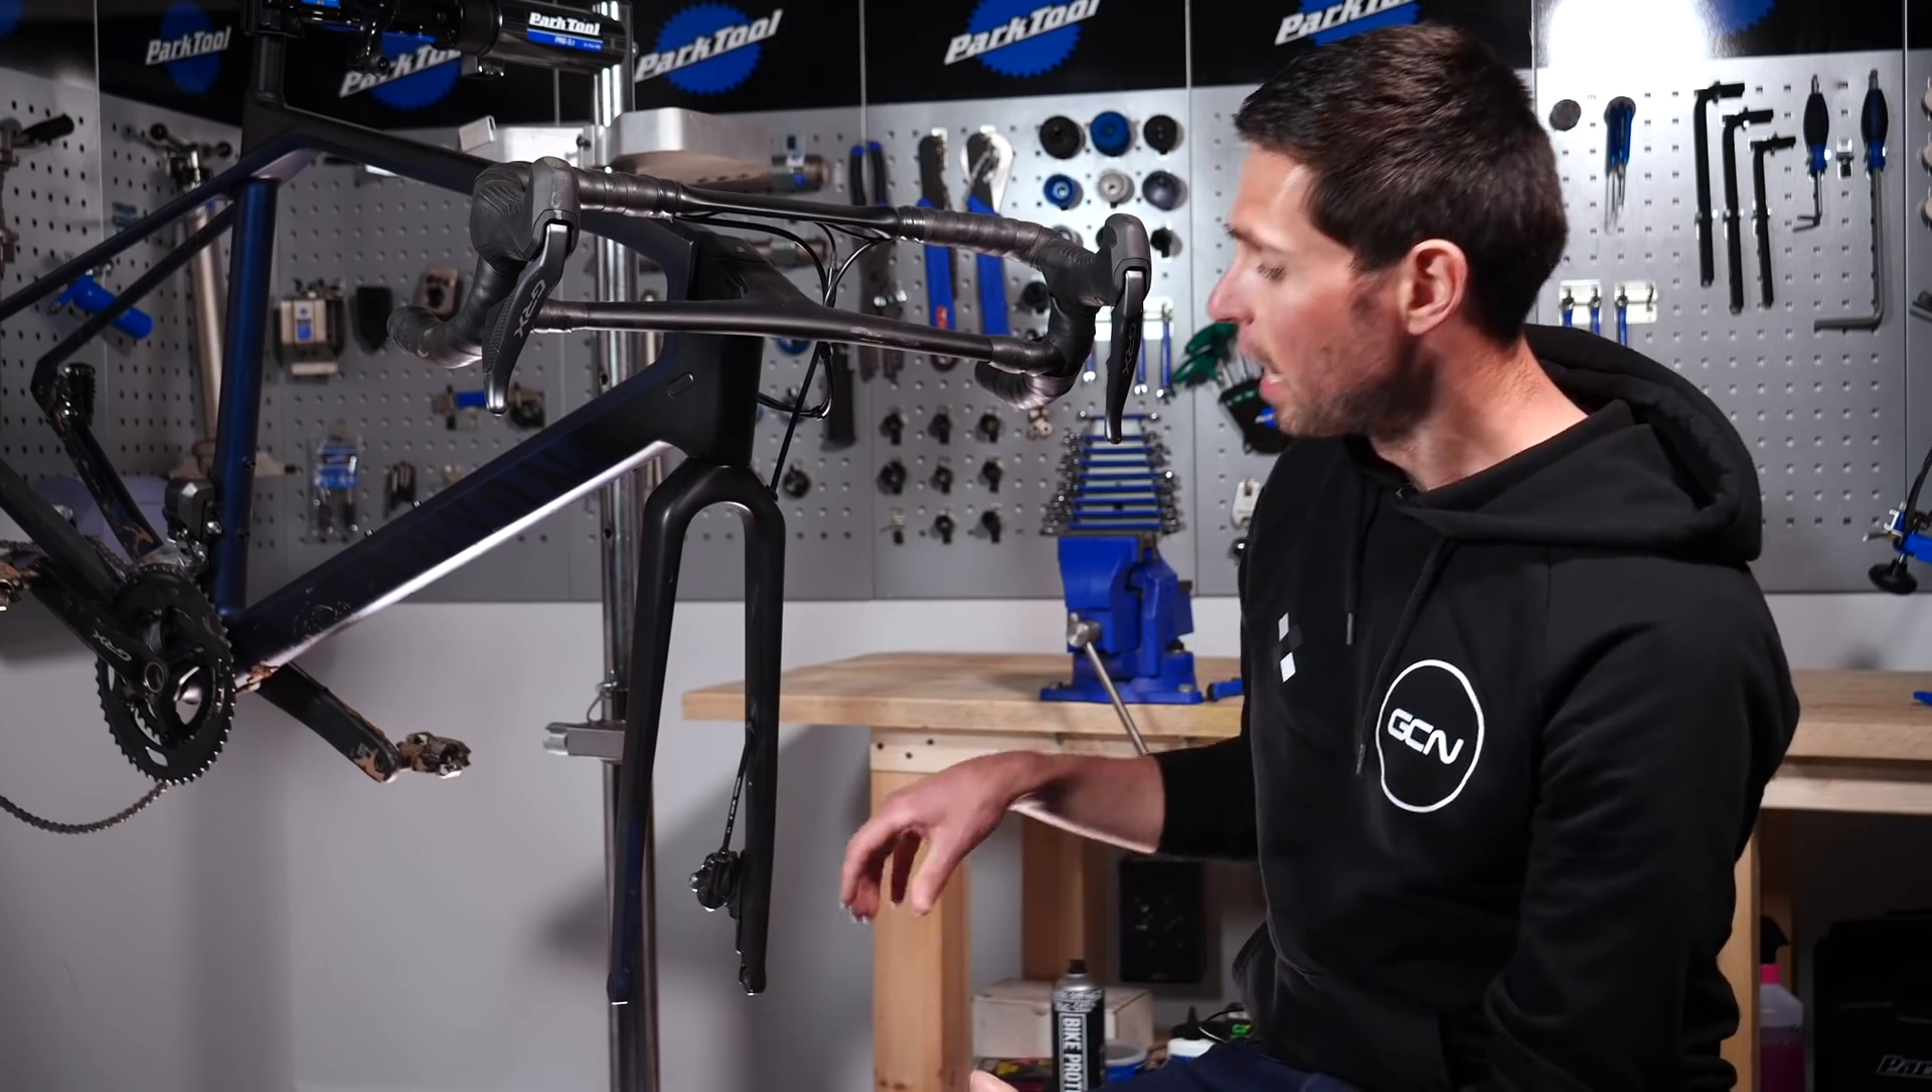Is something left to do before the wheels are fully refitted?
Yes.